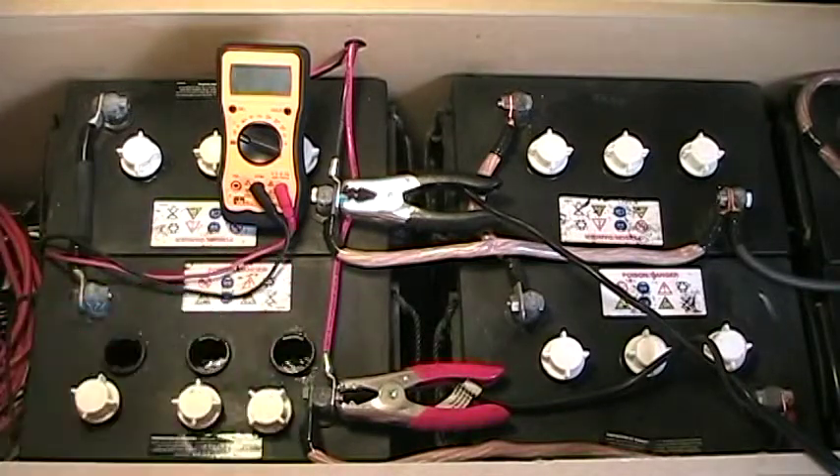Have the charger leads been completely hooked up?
Yes.